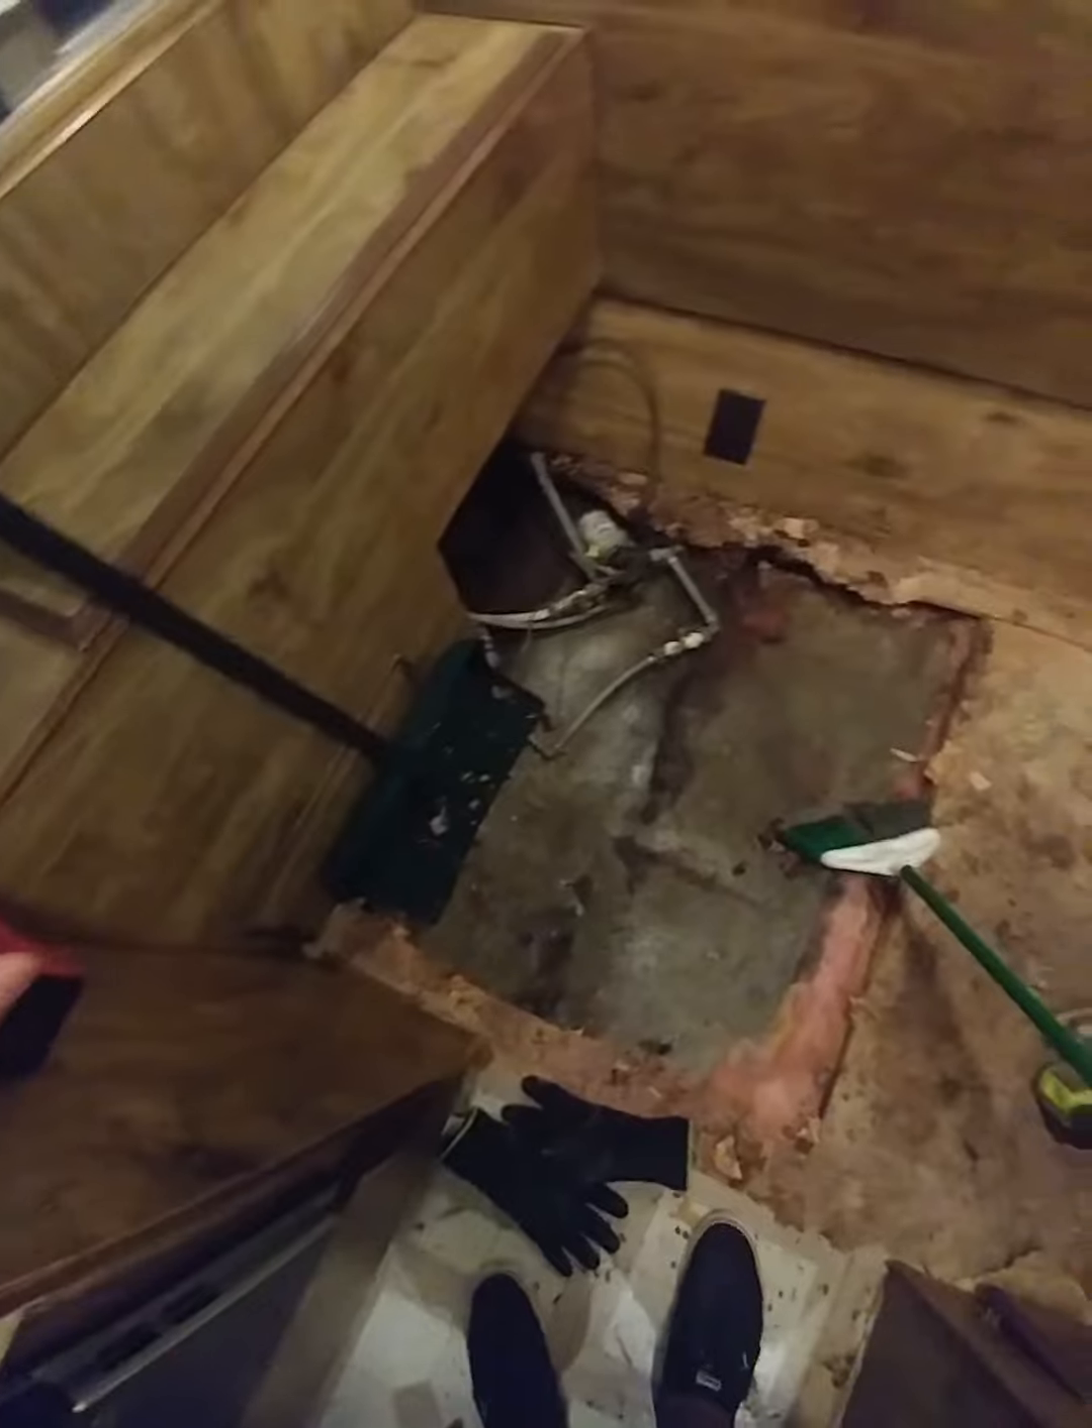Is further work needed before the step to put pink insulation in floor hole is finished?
Yes.